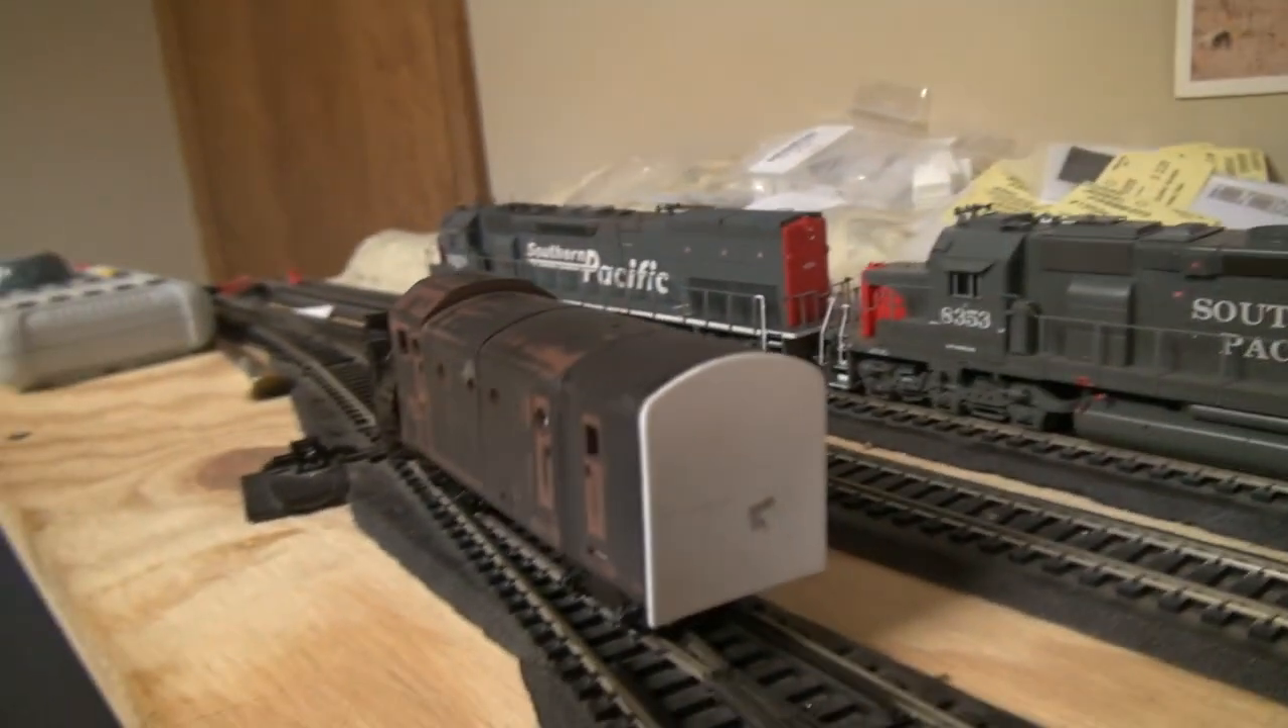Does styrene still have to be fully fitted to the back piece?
No.